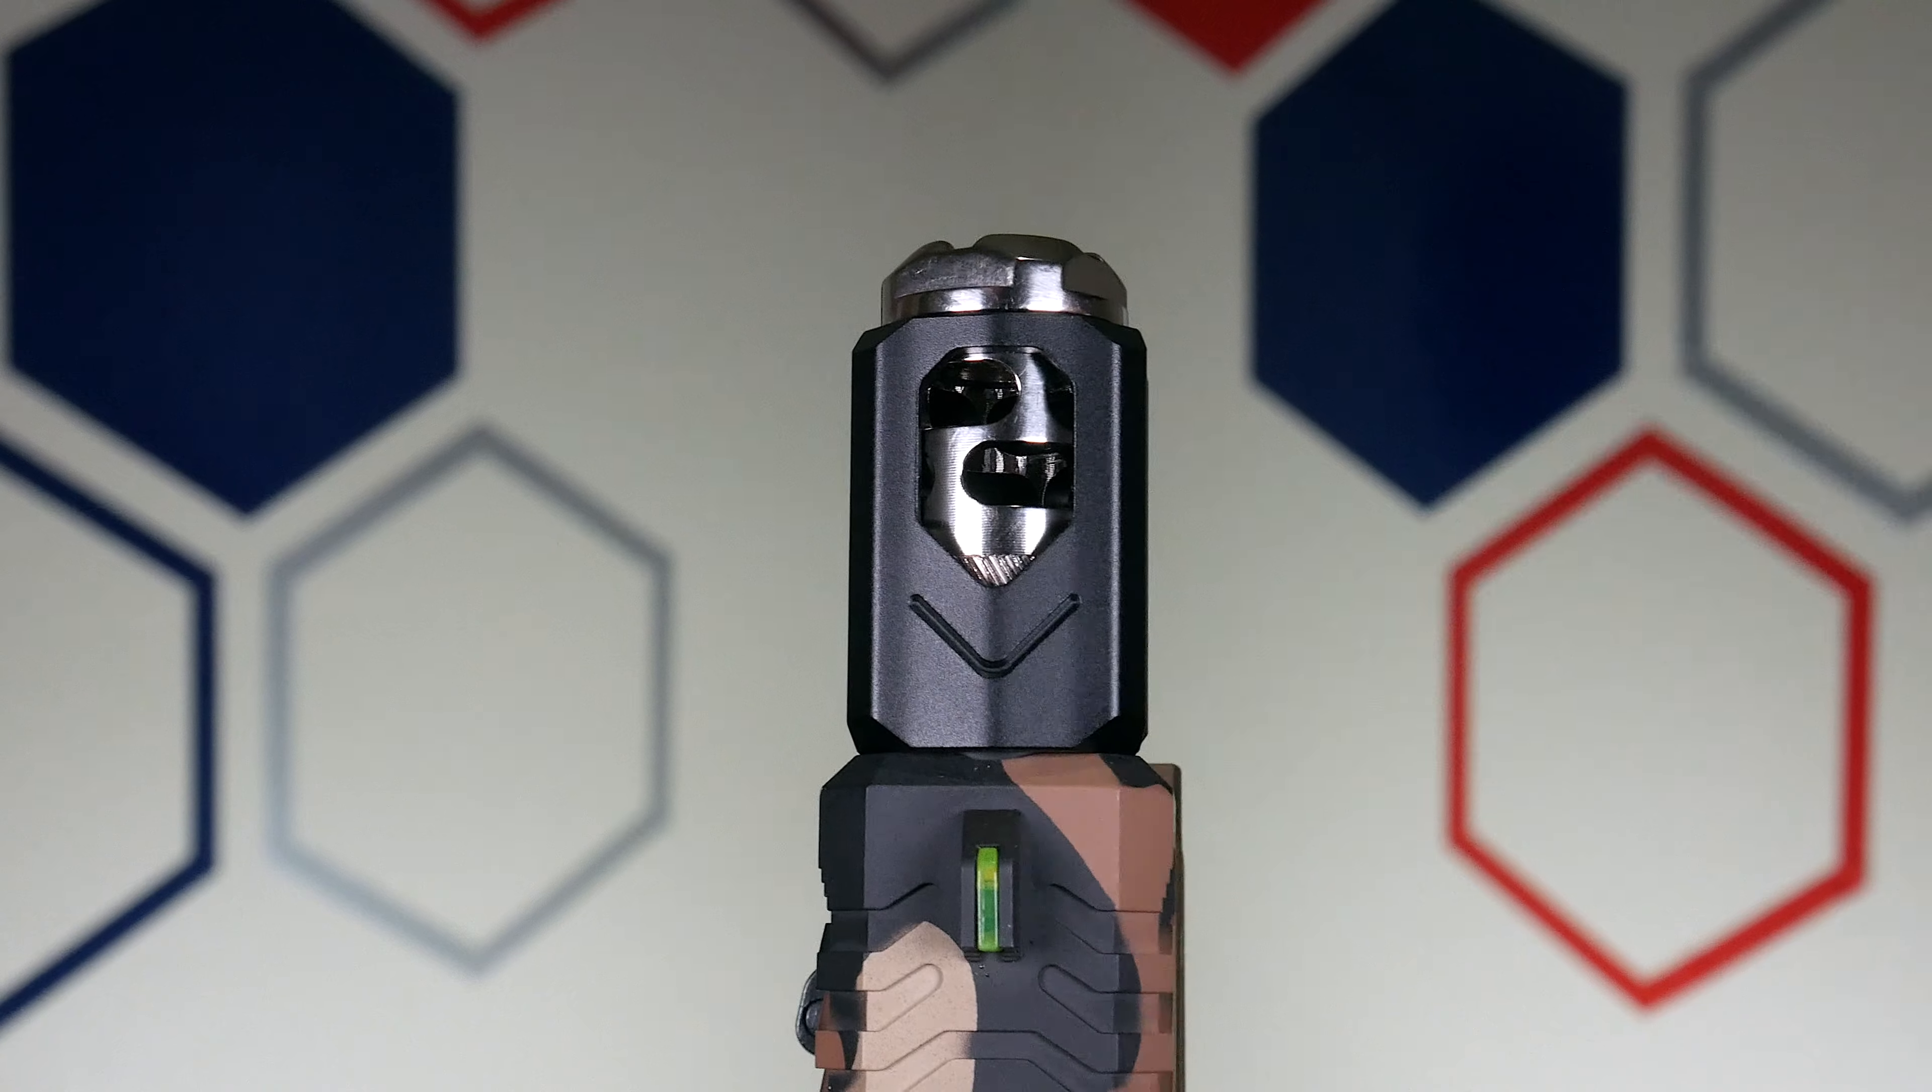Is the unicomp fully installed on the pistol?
Yes.